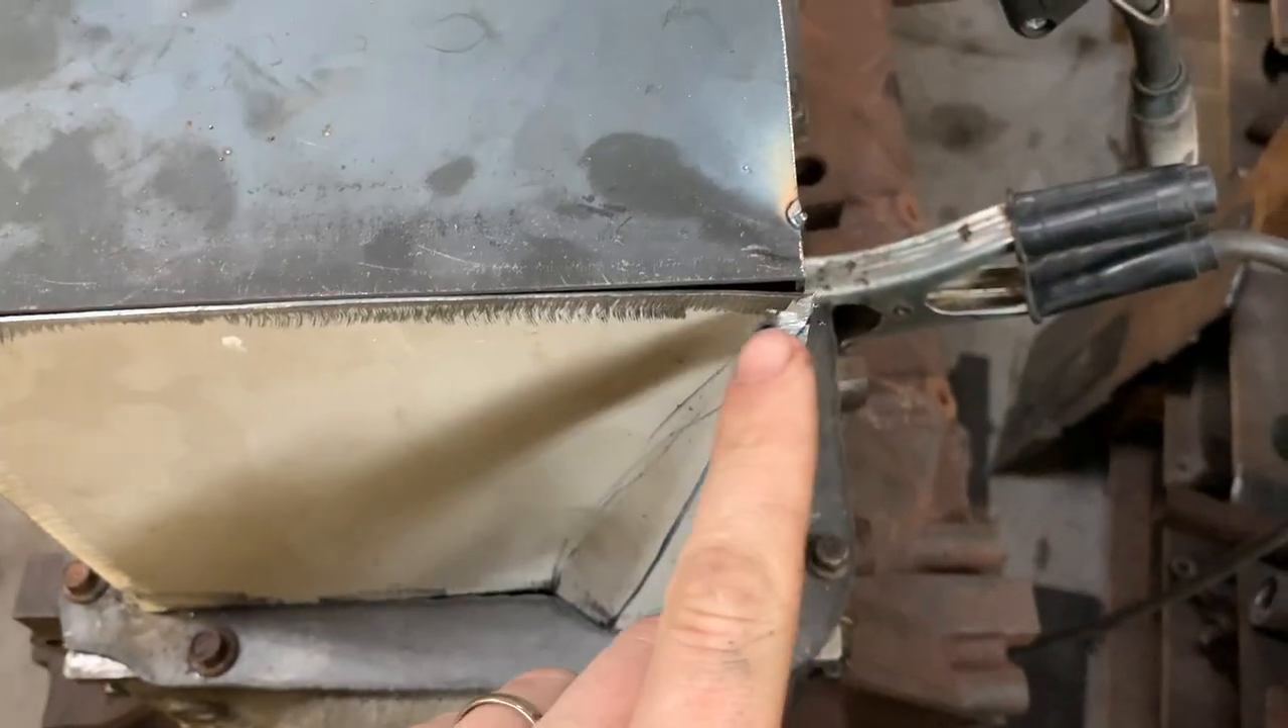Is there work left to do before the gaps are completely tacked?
Yes.